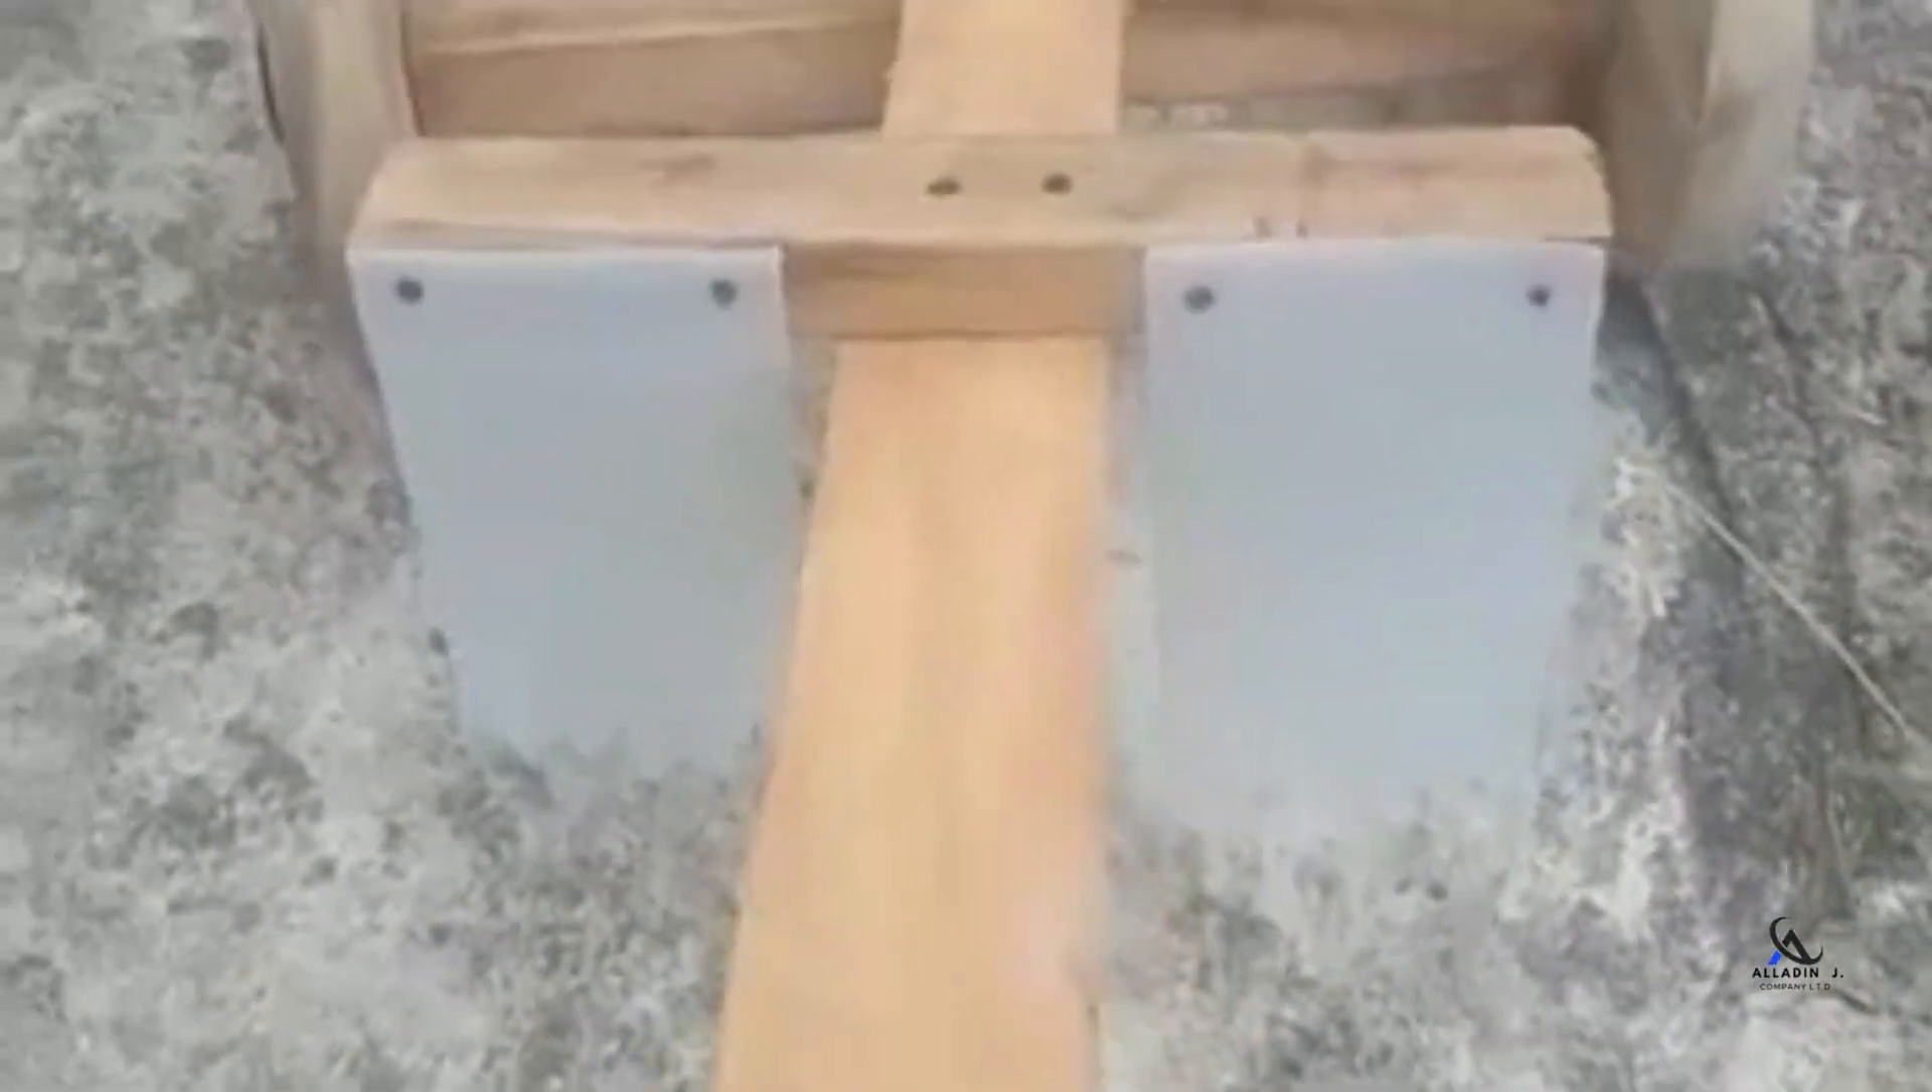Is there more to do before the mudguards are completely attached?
No.